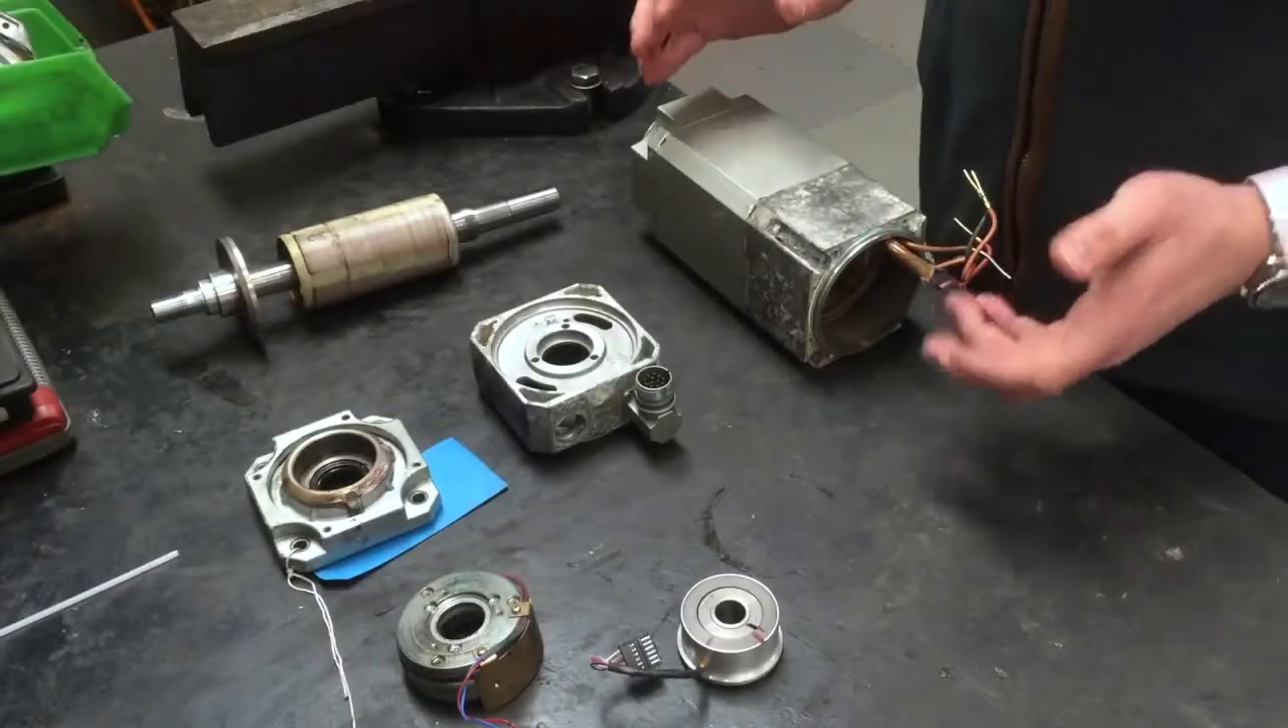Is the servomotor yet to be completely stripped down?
No.